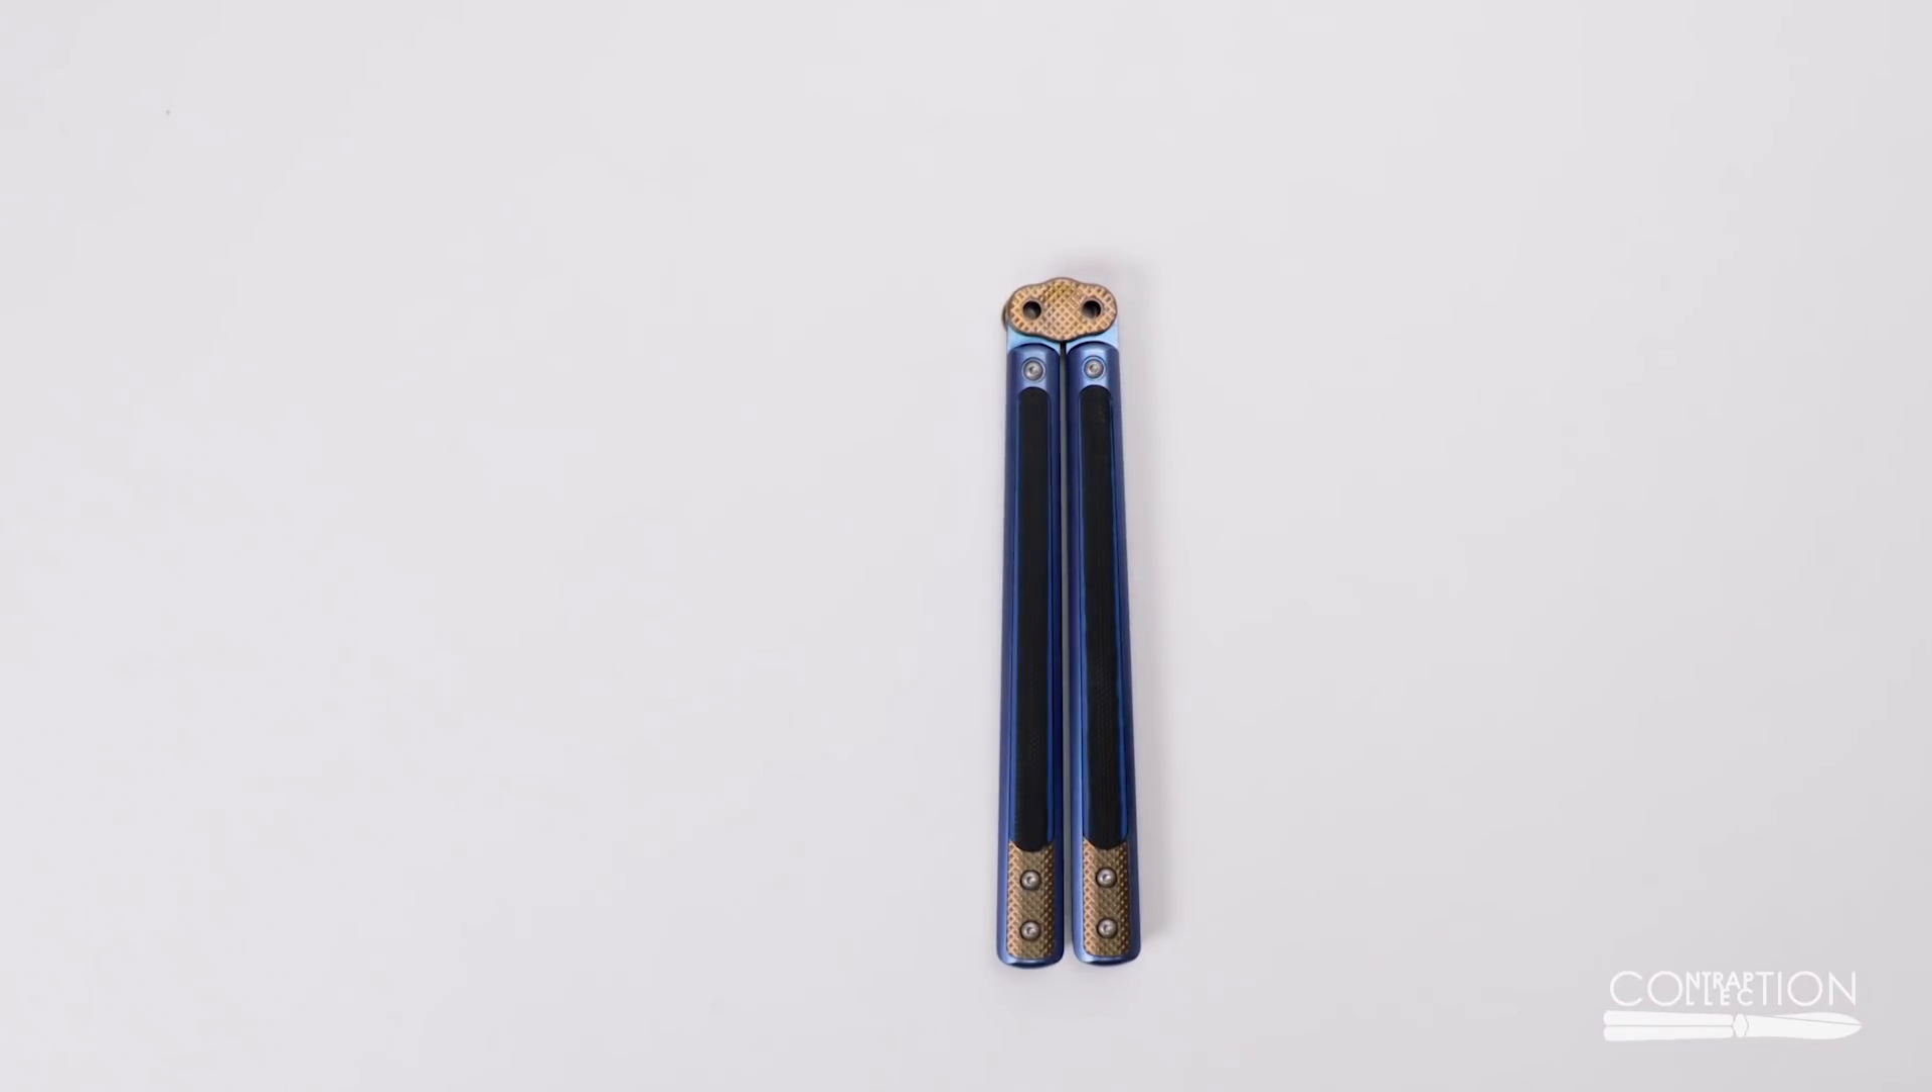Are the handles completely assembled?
Yes.